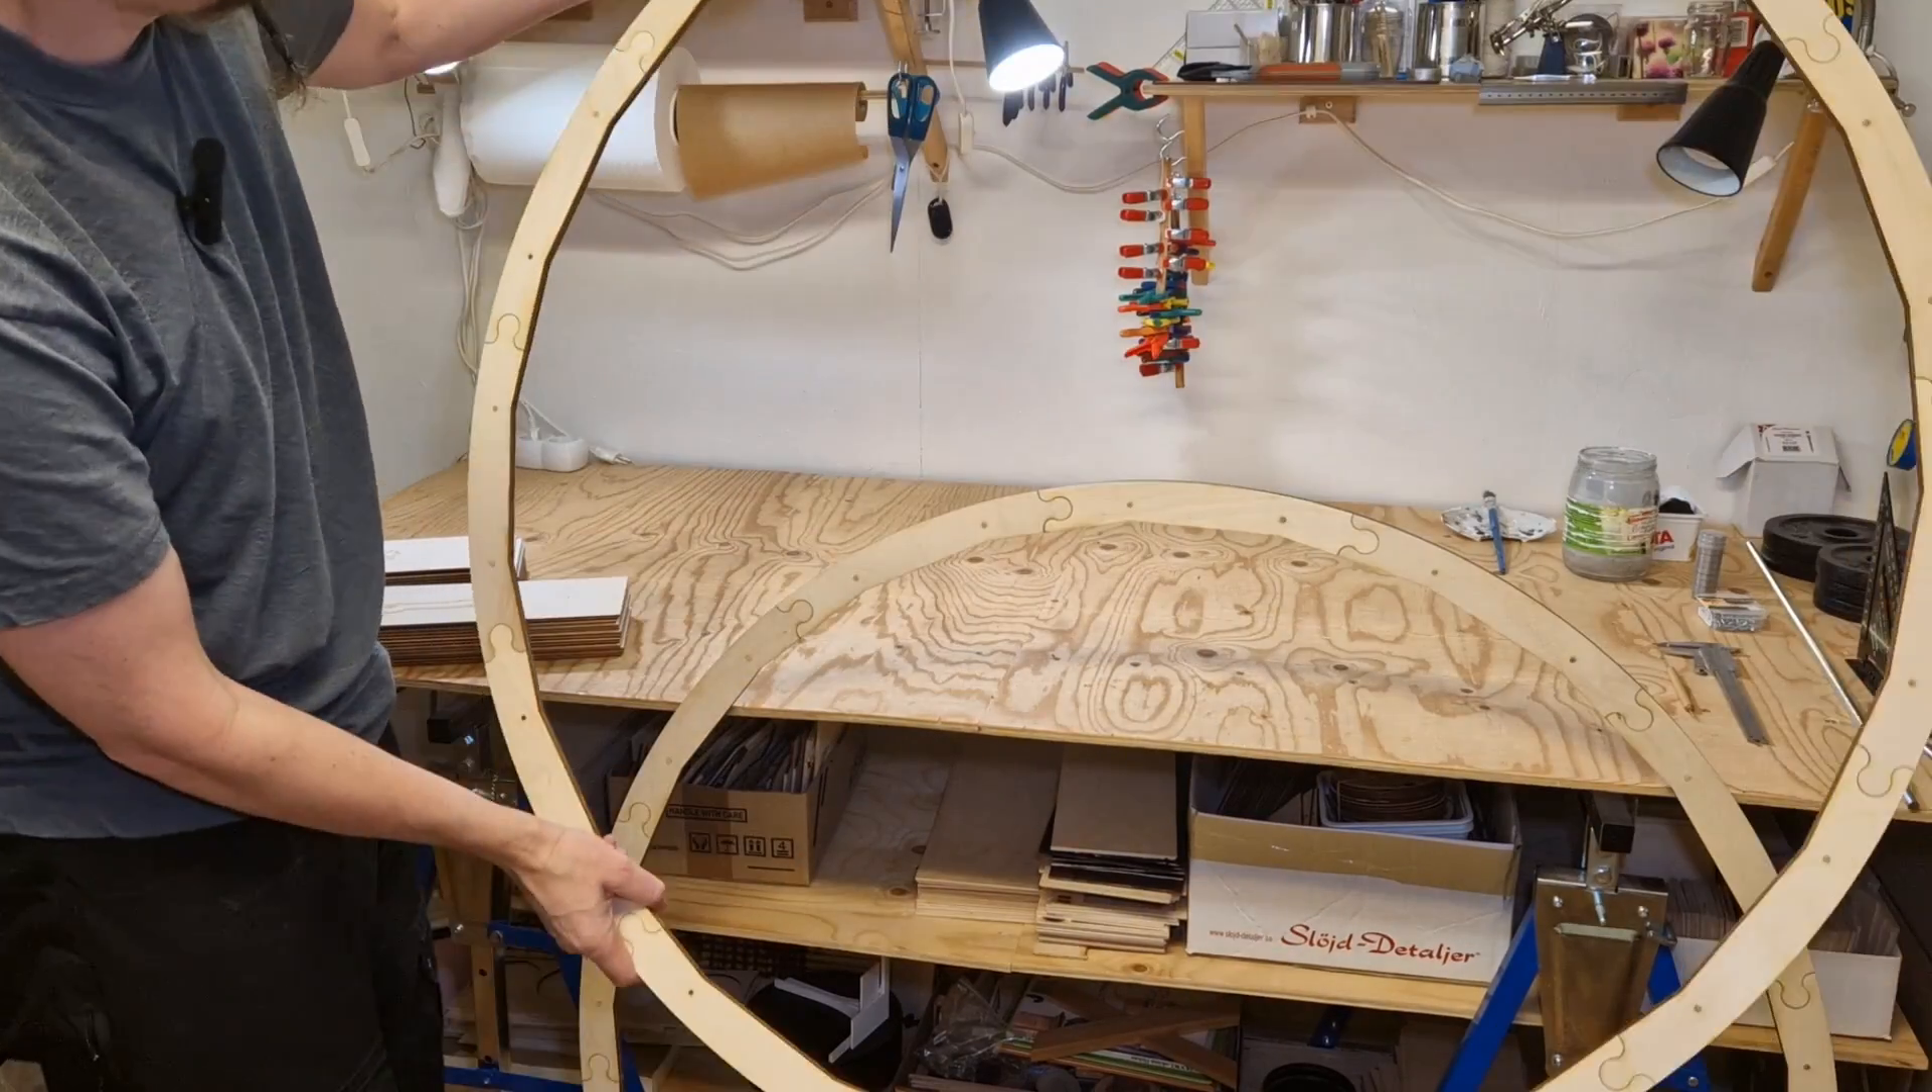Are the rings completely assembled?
Yes.